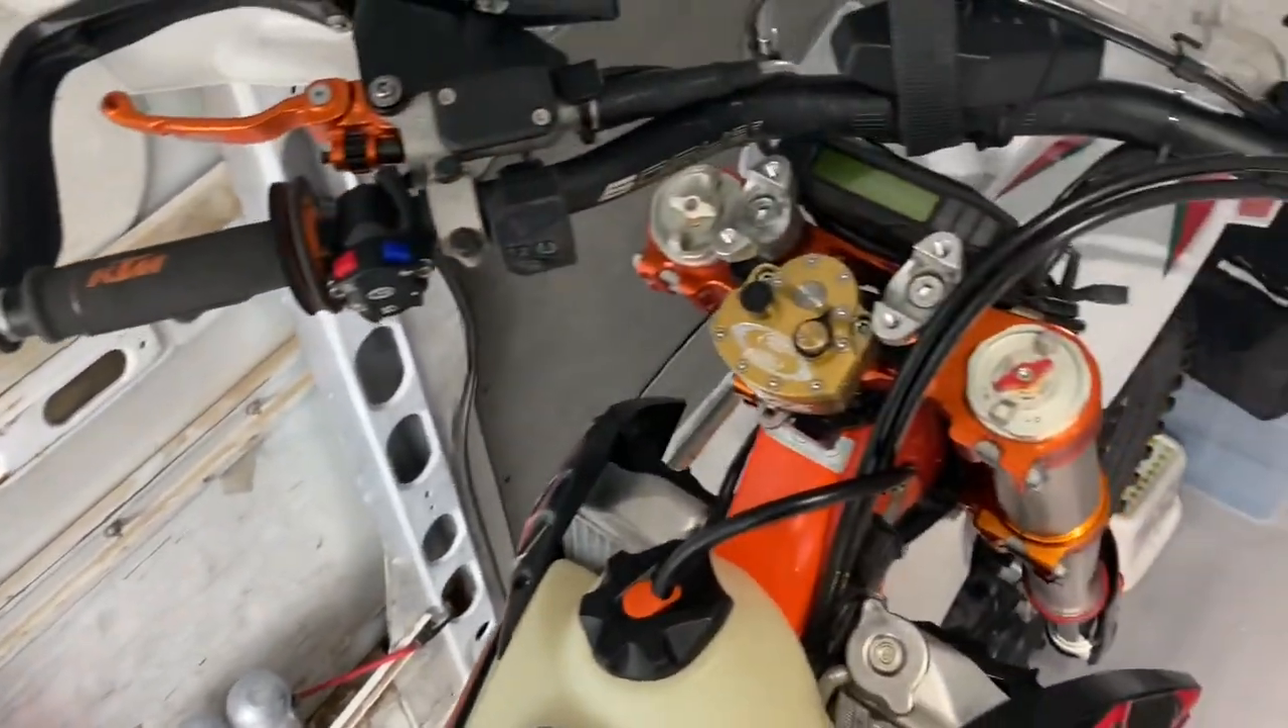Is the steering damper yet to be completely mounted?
No.